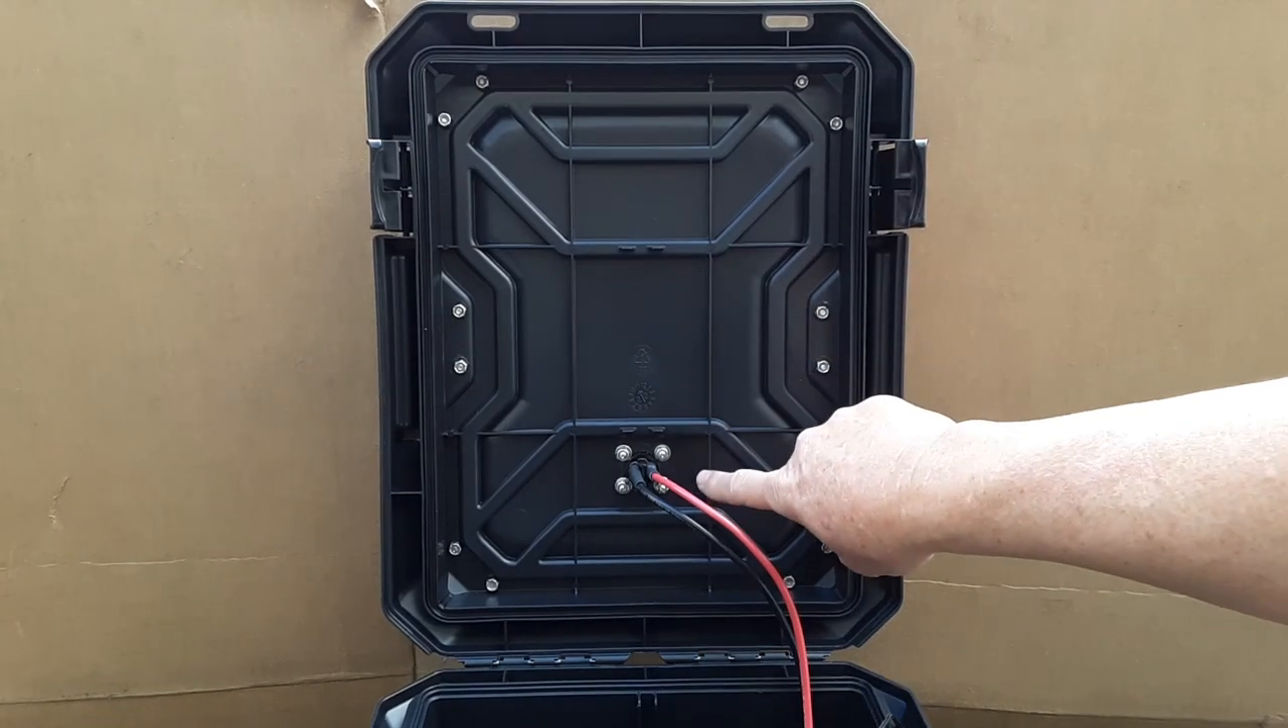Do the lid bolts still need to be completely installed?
No.